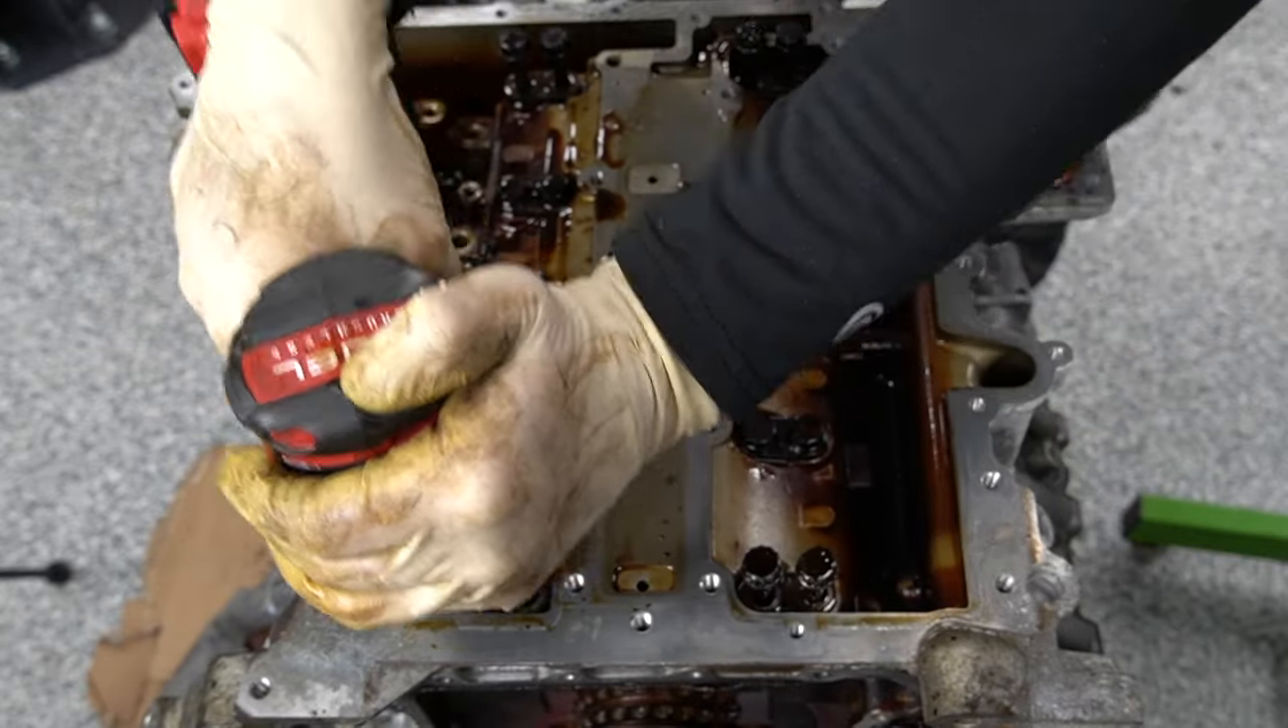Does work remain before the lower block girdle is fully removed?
Yes.